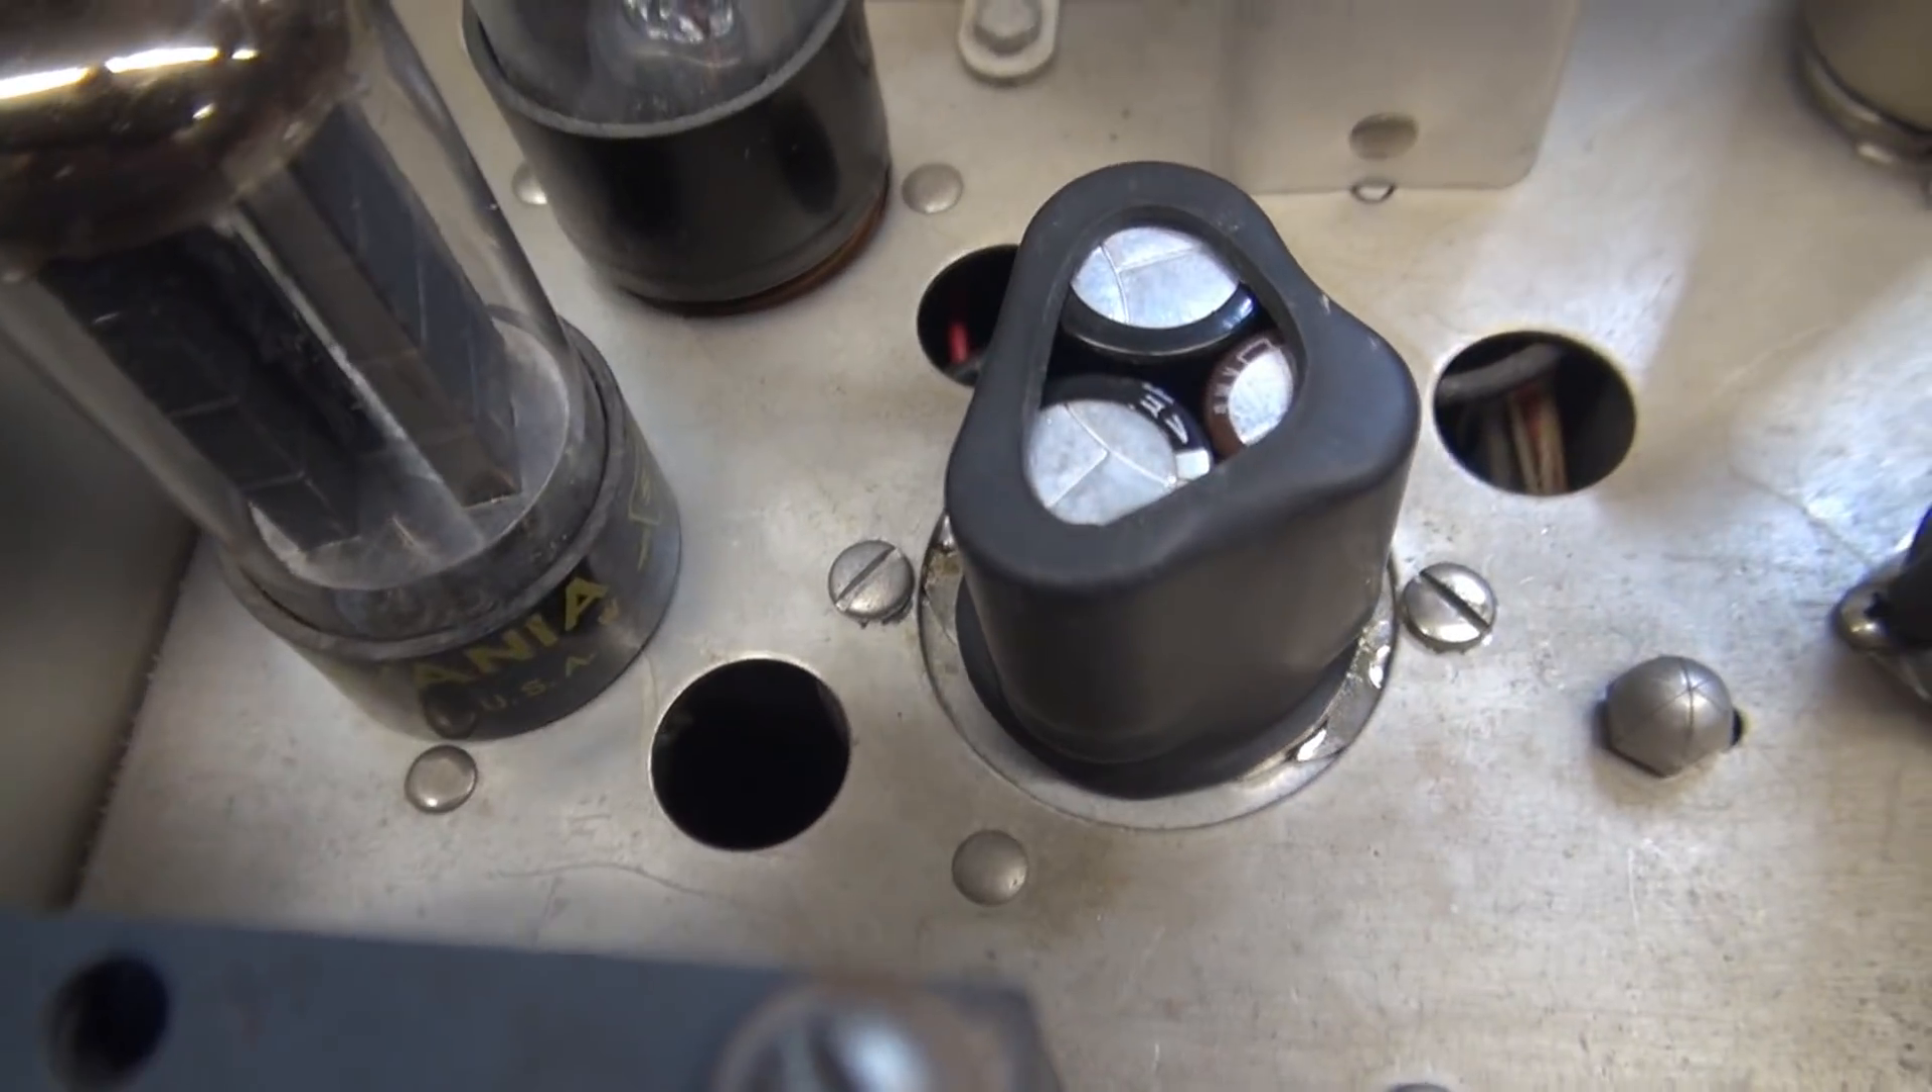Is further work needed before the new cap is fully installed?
No.